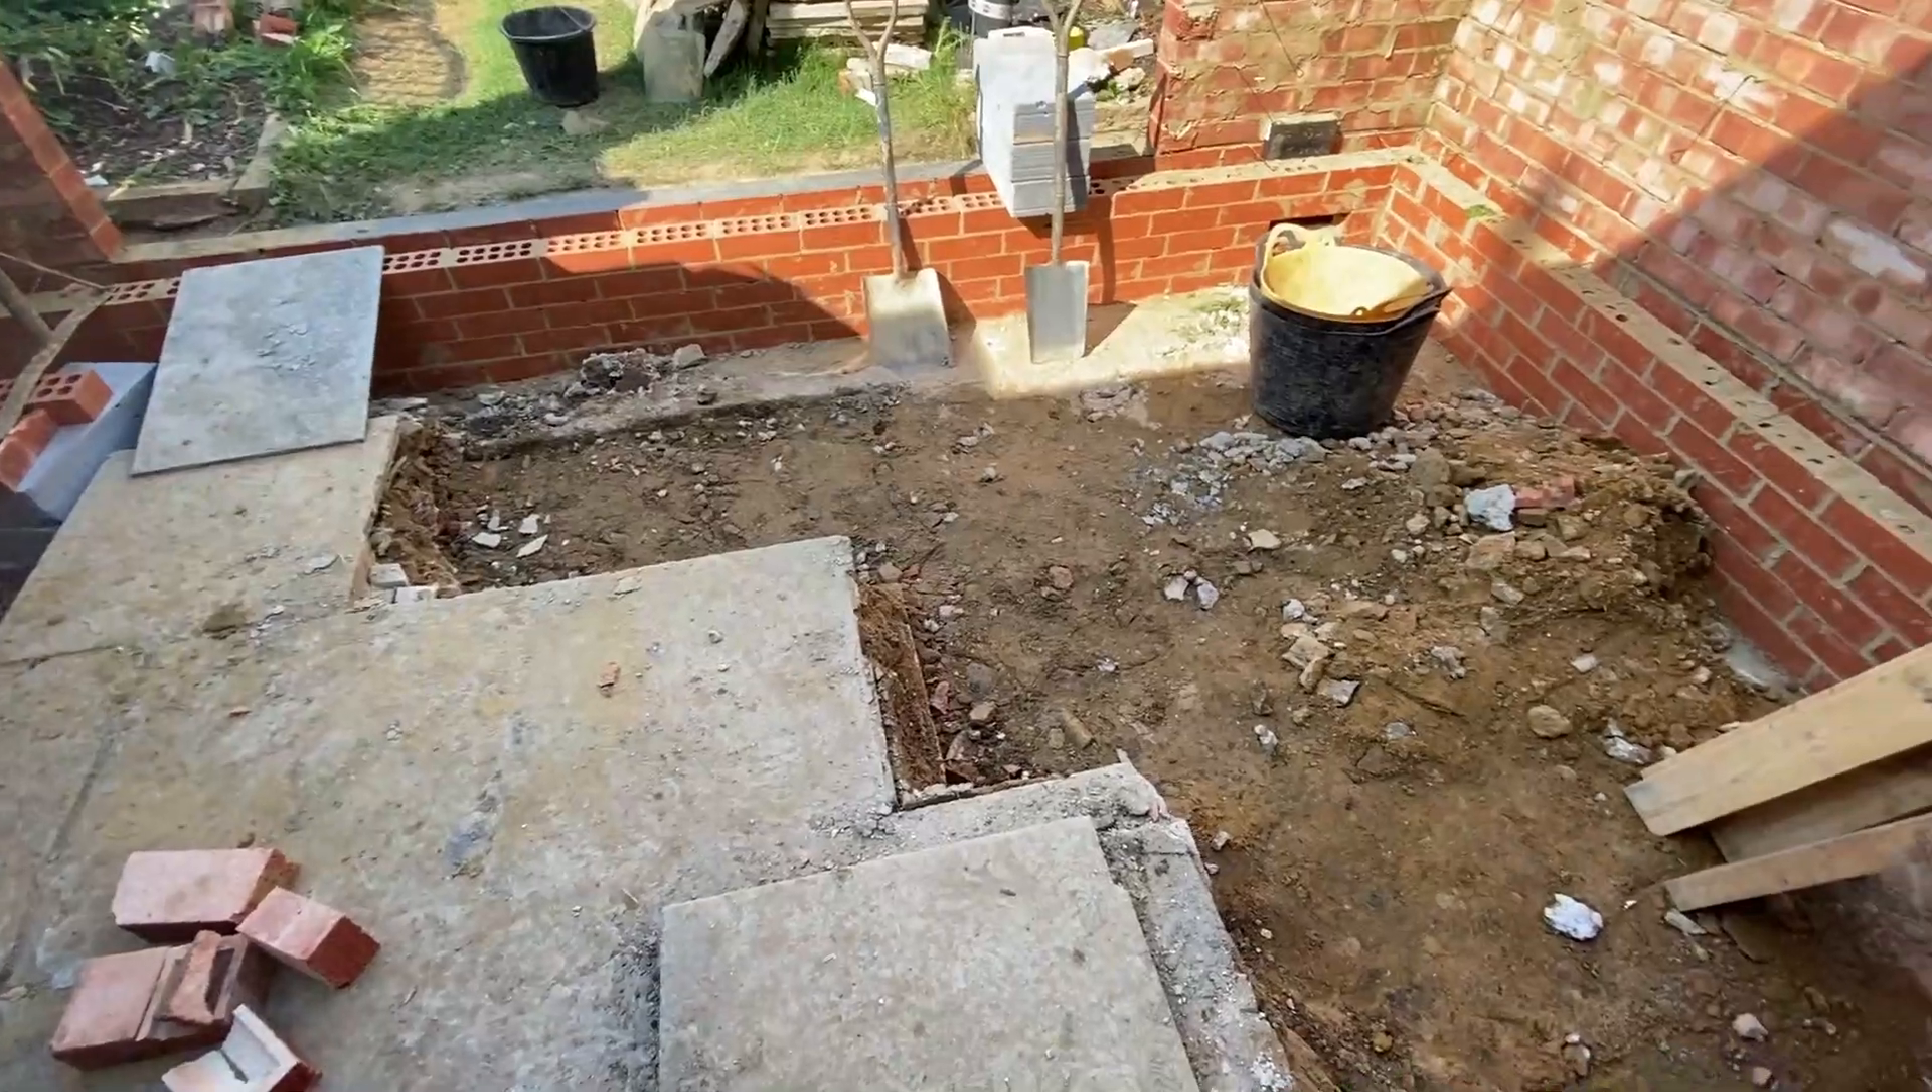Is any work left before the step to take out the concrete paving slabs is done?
Yes.